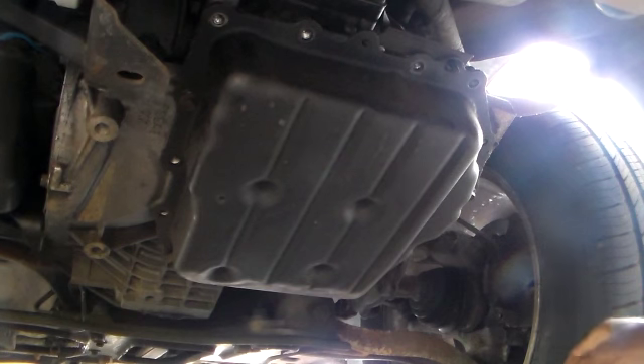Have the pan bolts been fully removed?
No.